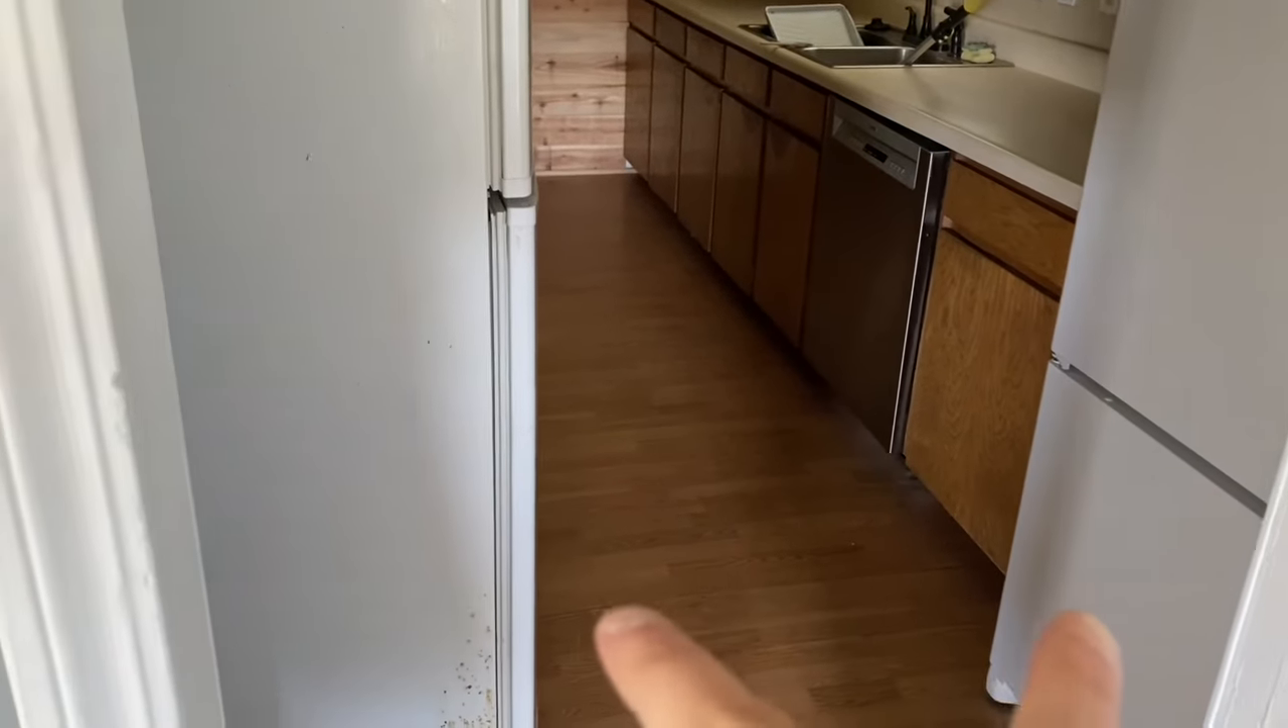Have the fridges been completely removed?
No.